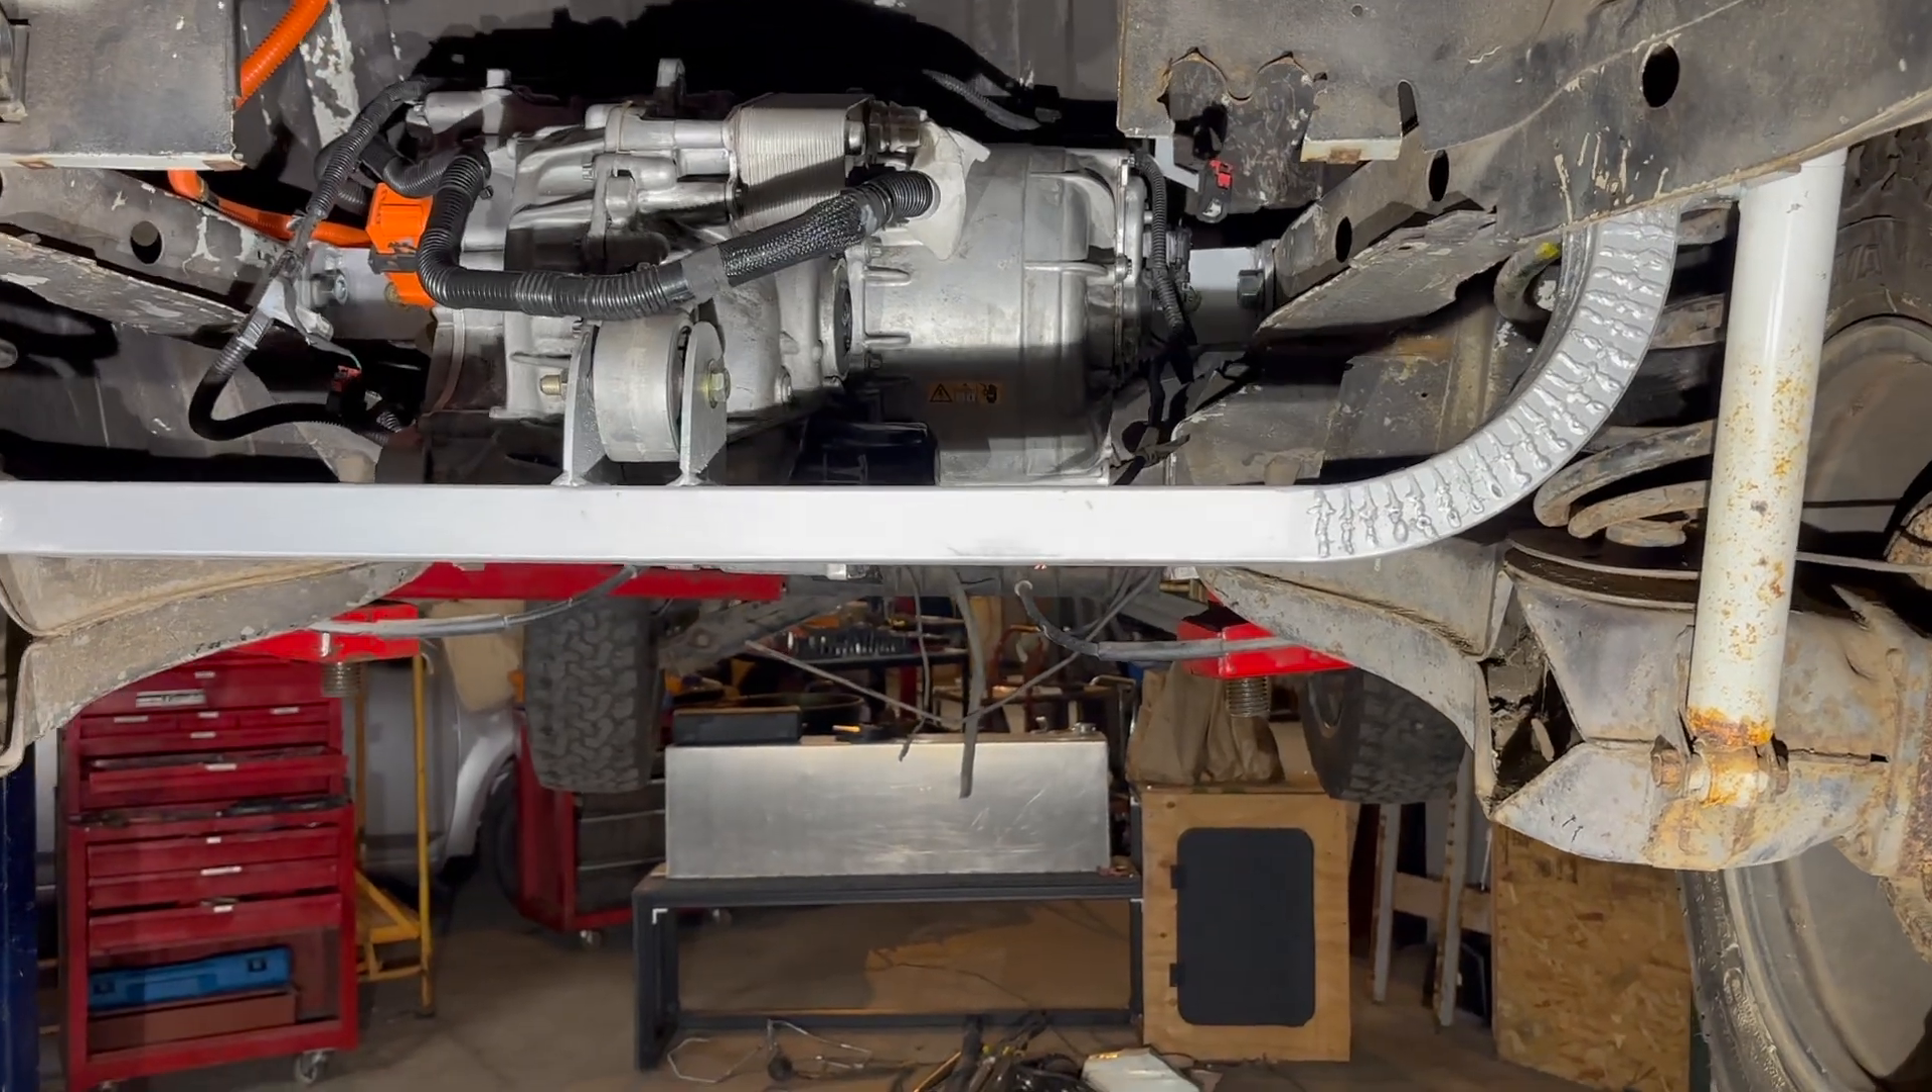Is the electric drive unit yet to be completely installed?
No.